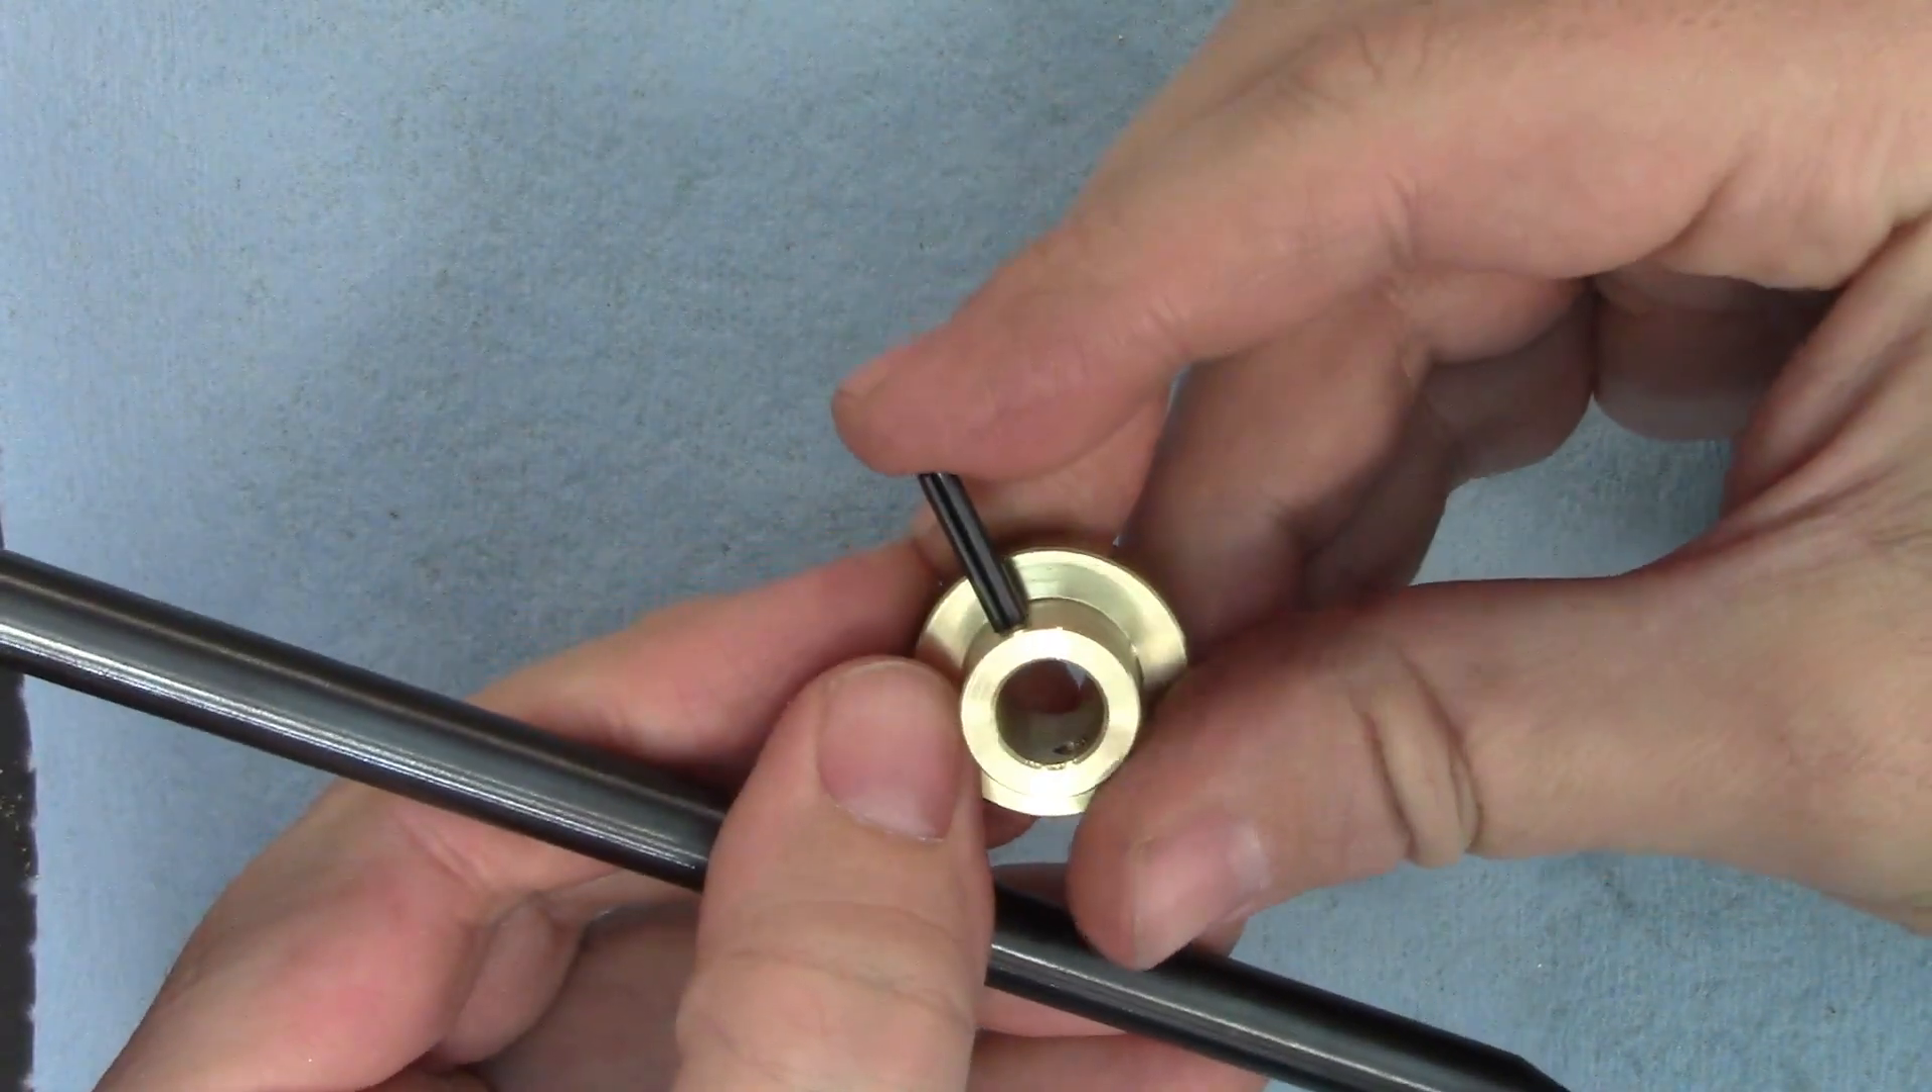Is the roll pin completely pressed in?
No.